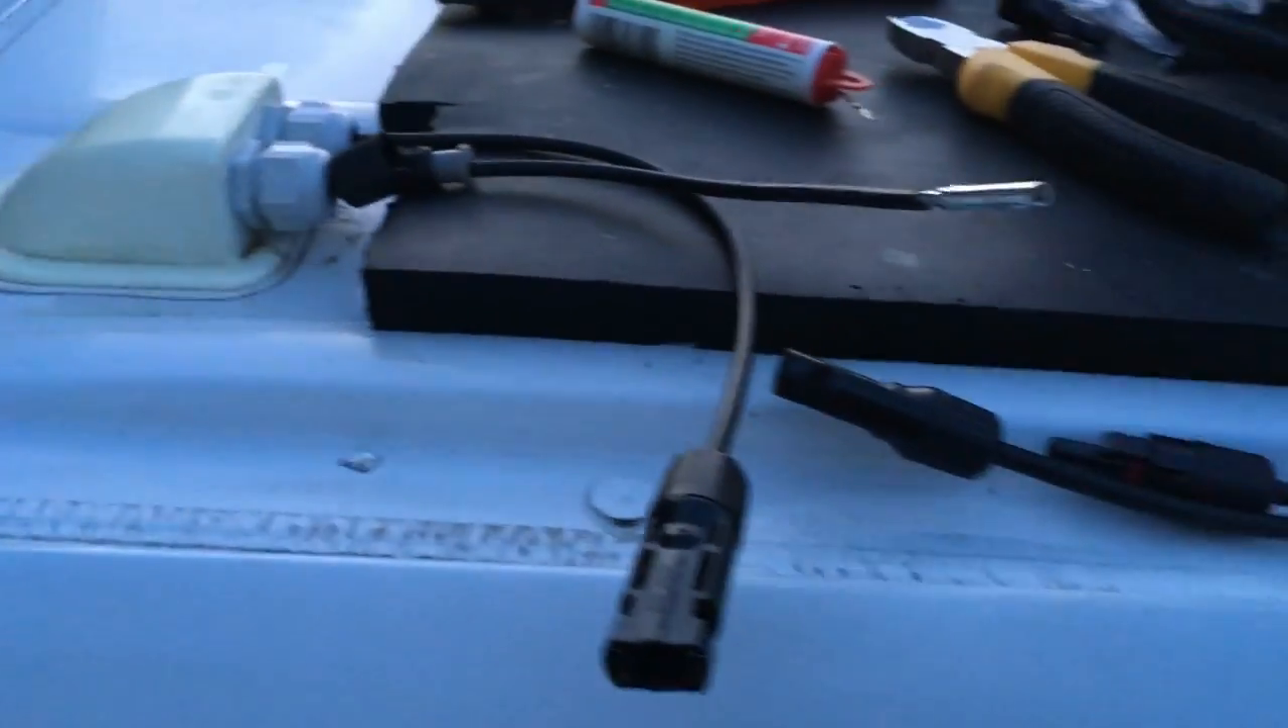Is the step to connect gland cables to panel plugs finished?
No.